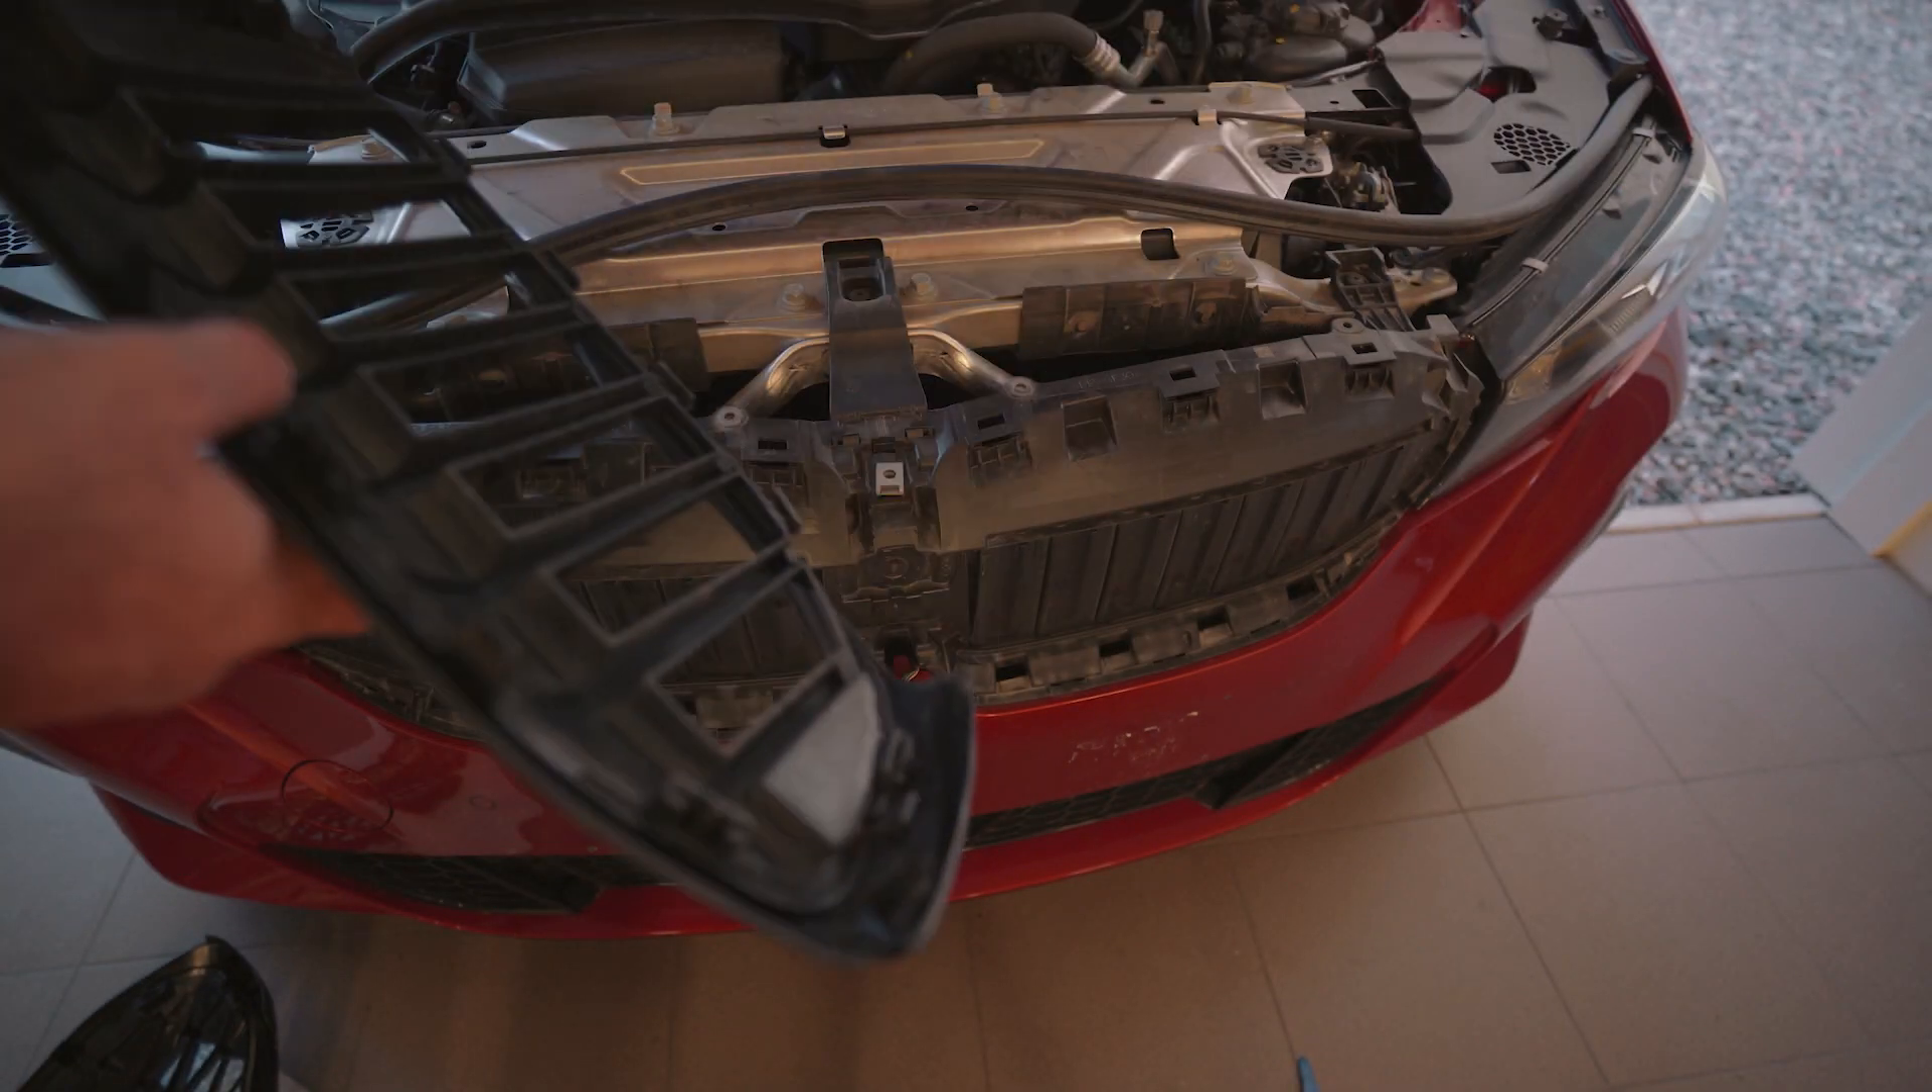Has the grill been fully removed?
Yes.